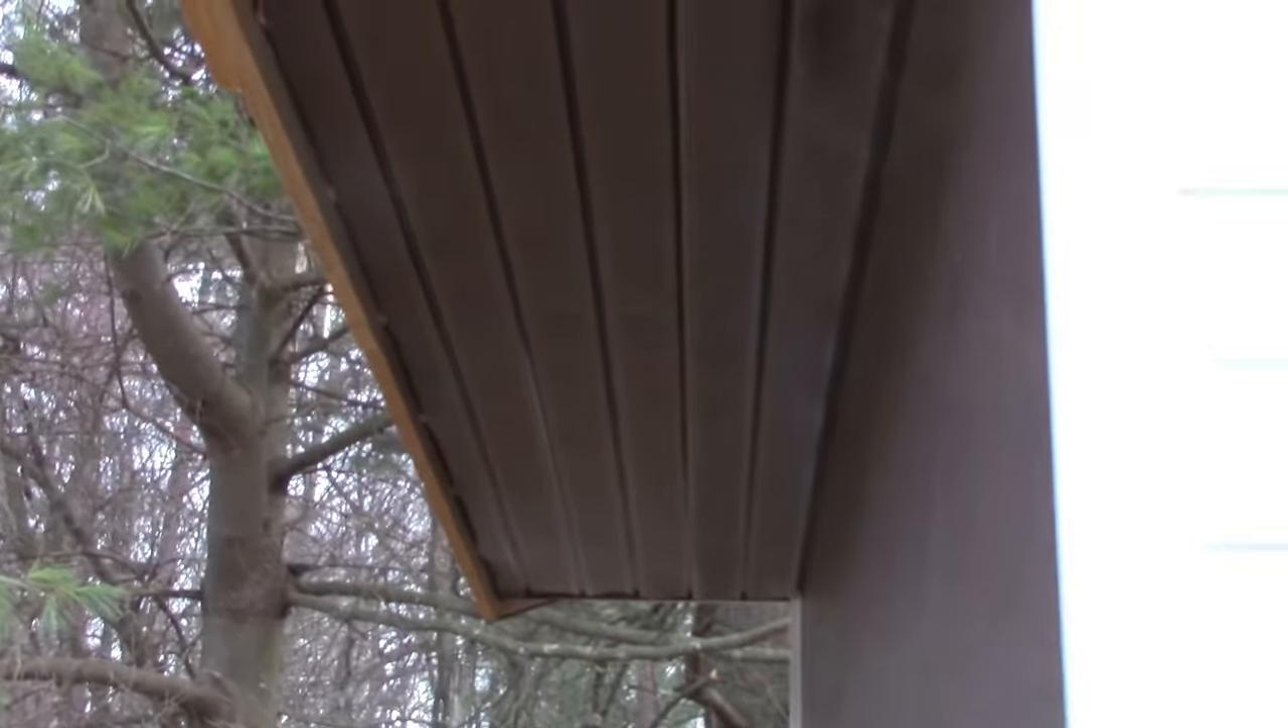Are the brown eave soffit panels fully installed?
Yes.